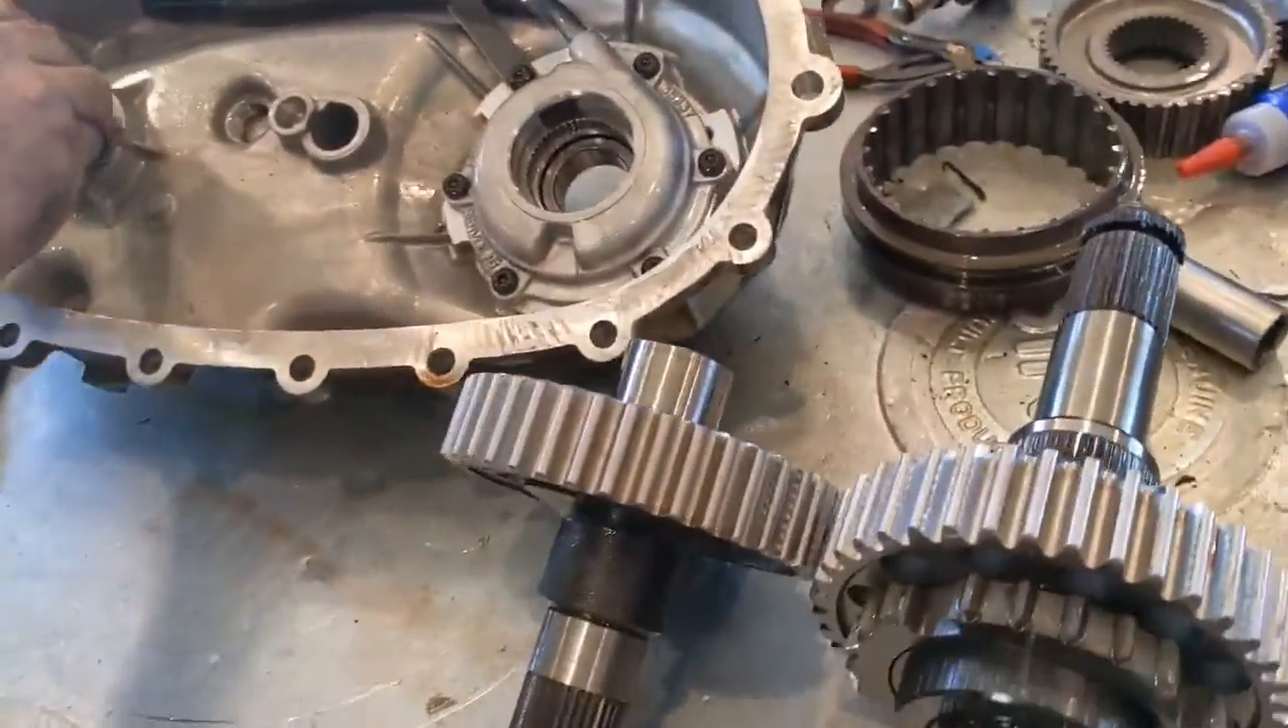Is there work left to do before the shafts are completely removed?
No.